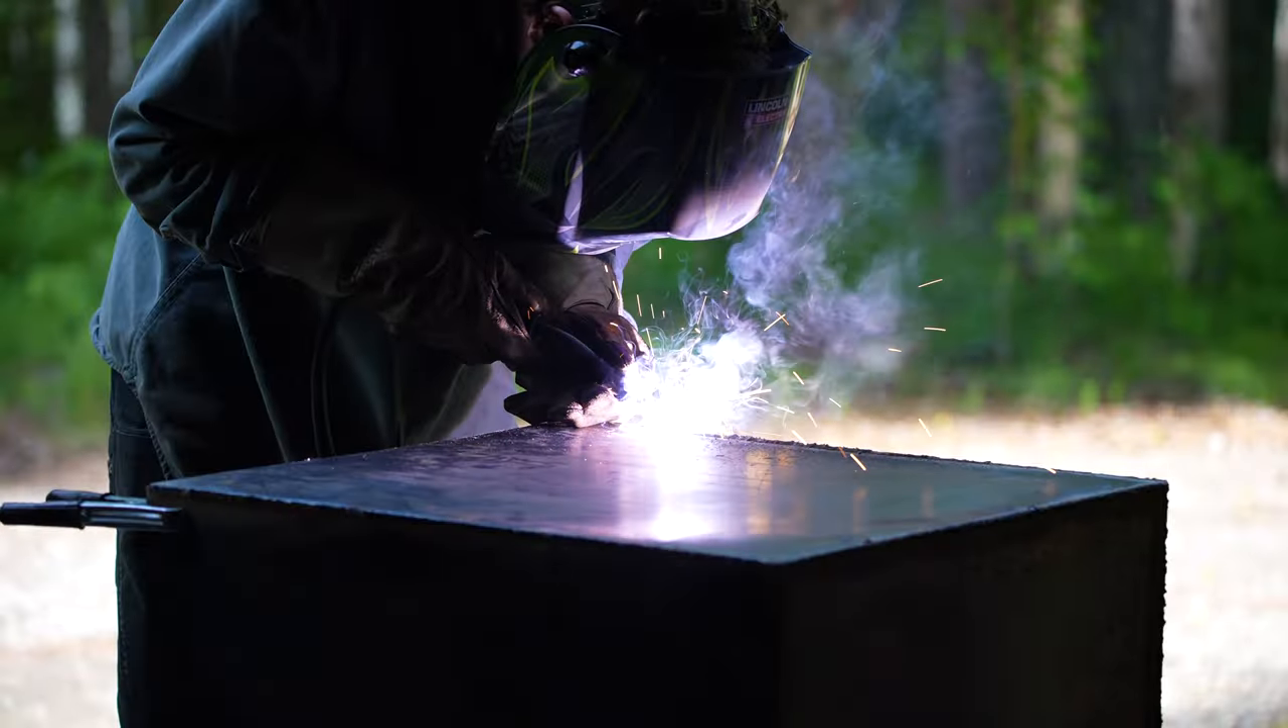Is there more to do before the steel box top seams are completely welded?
Yes.